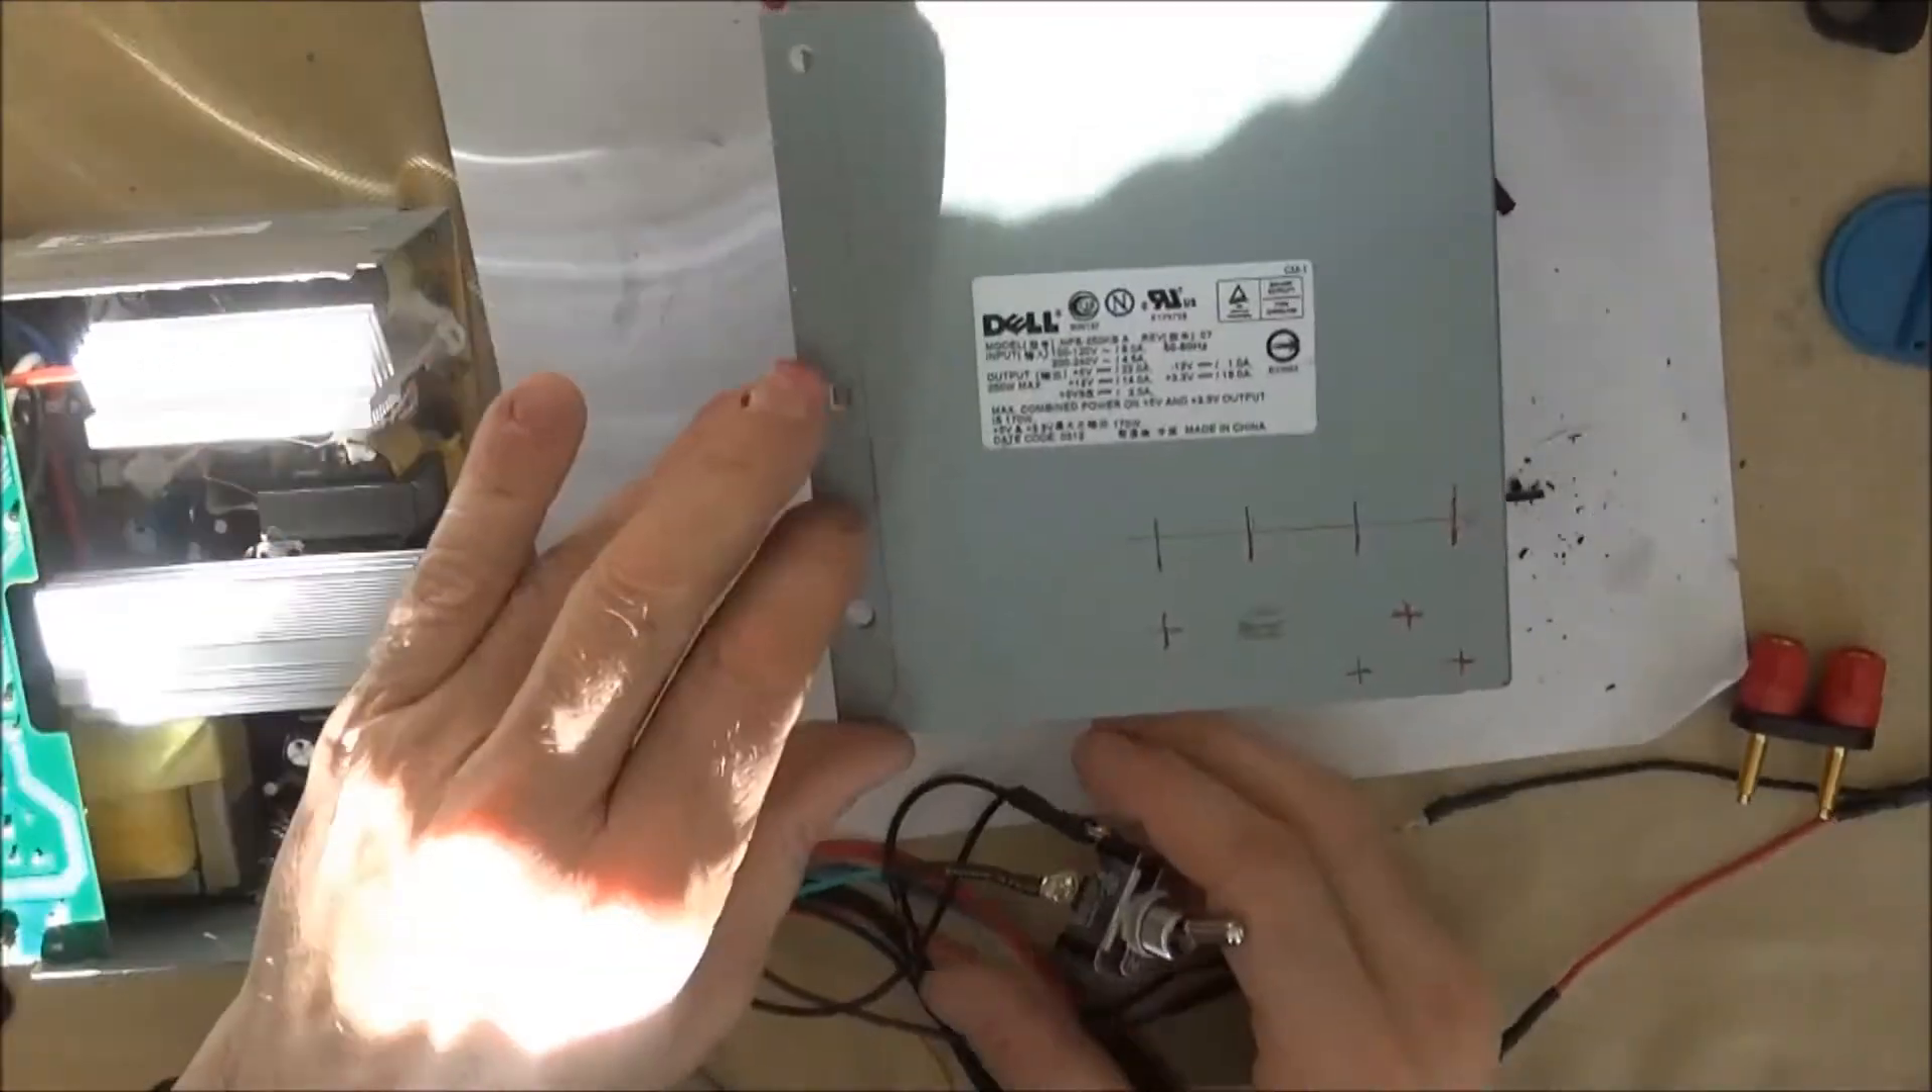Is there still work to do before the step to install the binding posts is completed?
Yes.